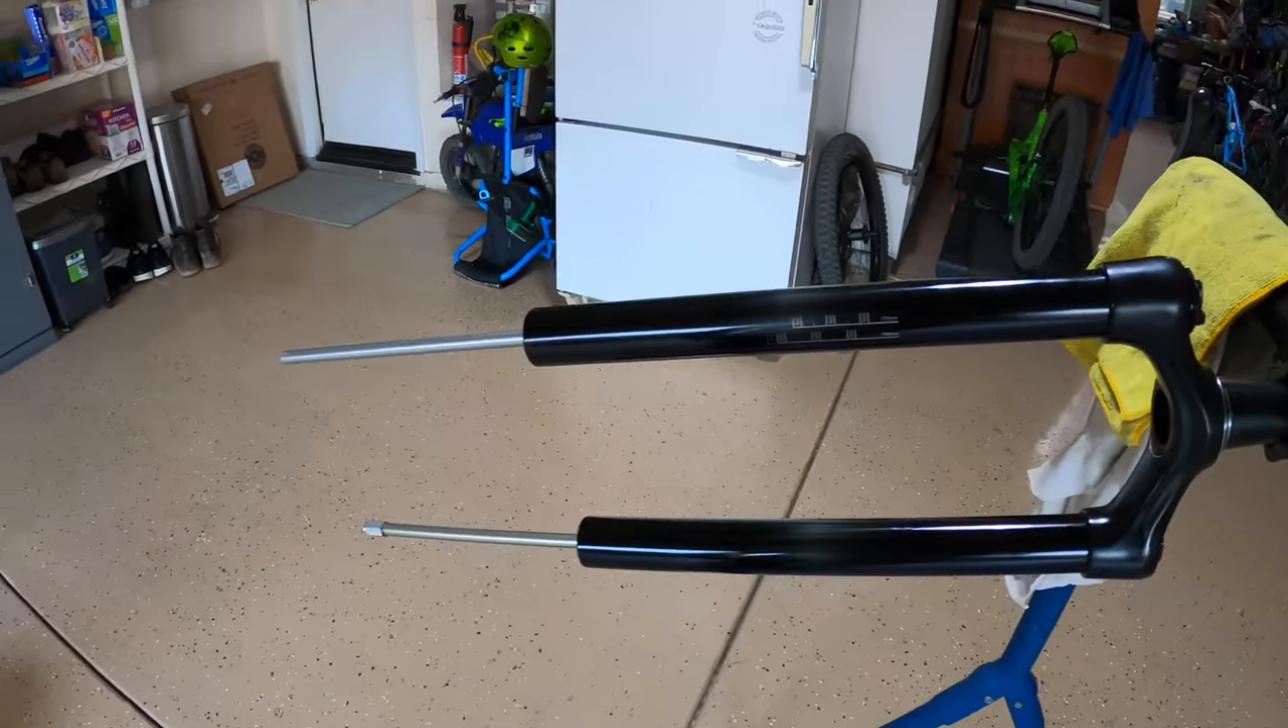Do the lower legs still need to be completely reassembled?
Yes.